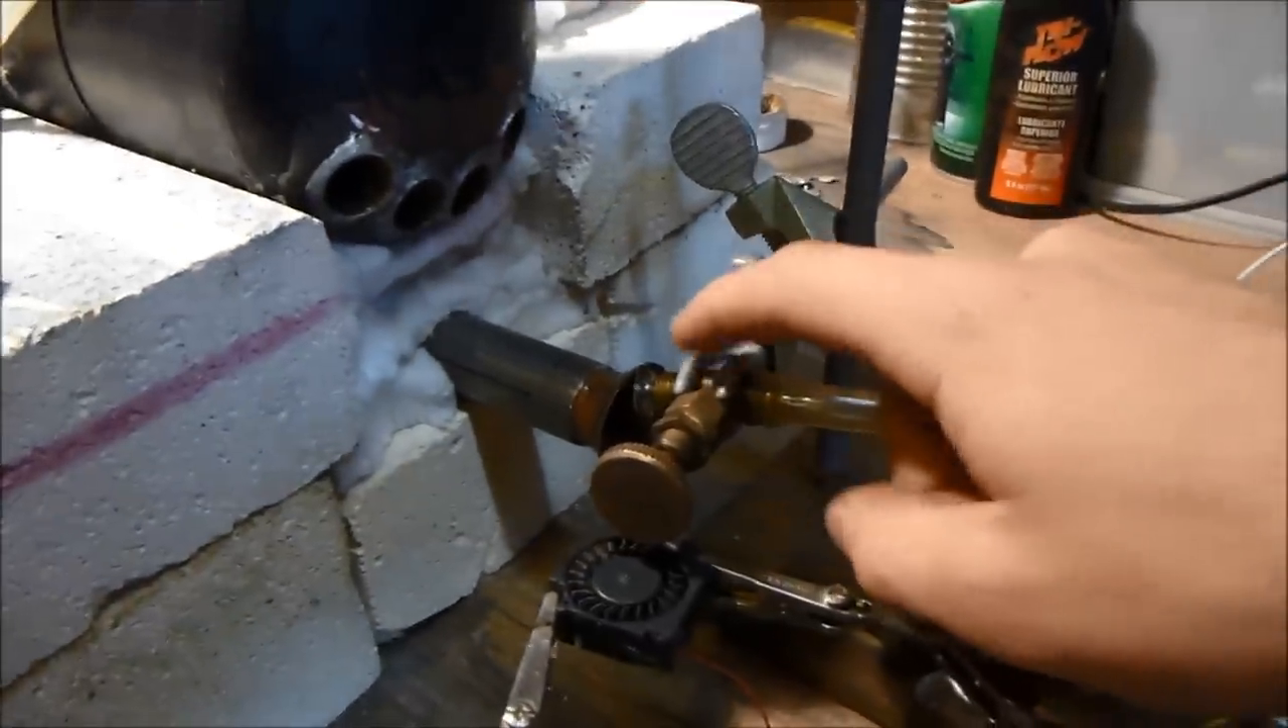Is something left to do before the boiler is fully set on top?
No.